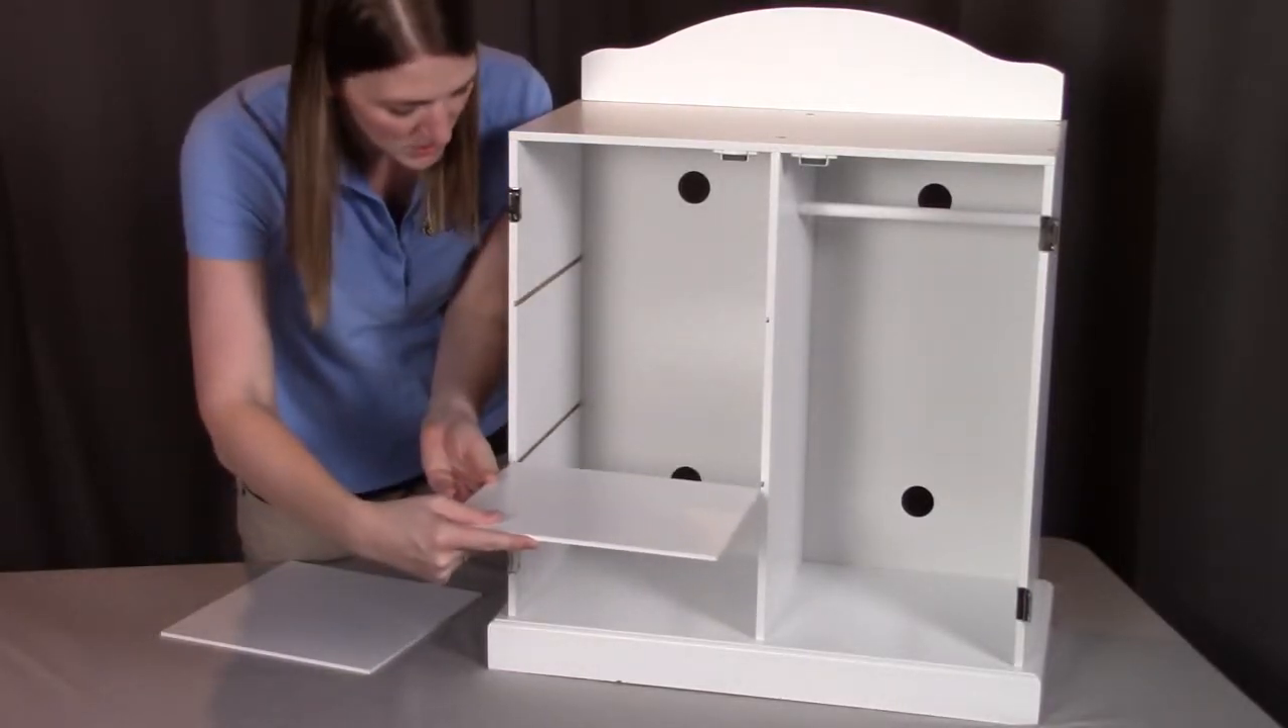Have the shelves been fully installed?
No.